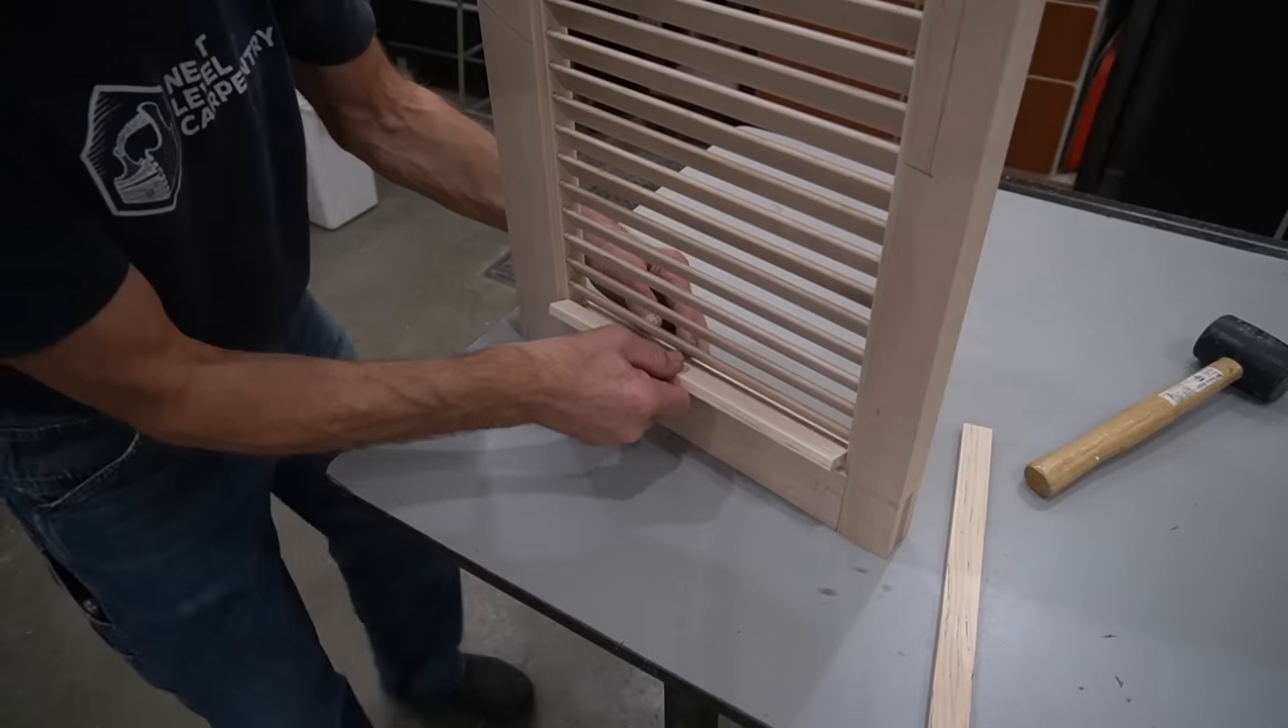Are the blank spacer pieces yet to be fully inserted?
Yes.